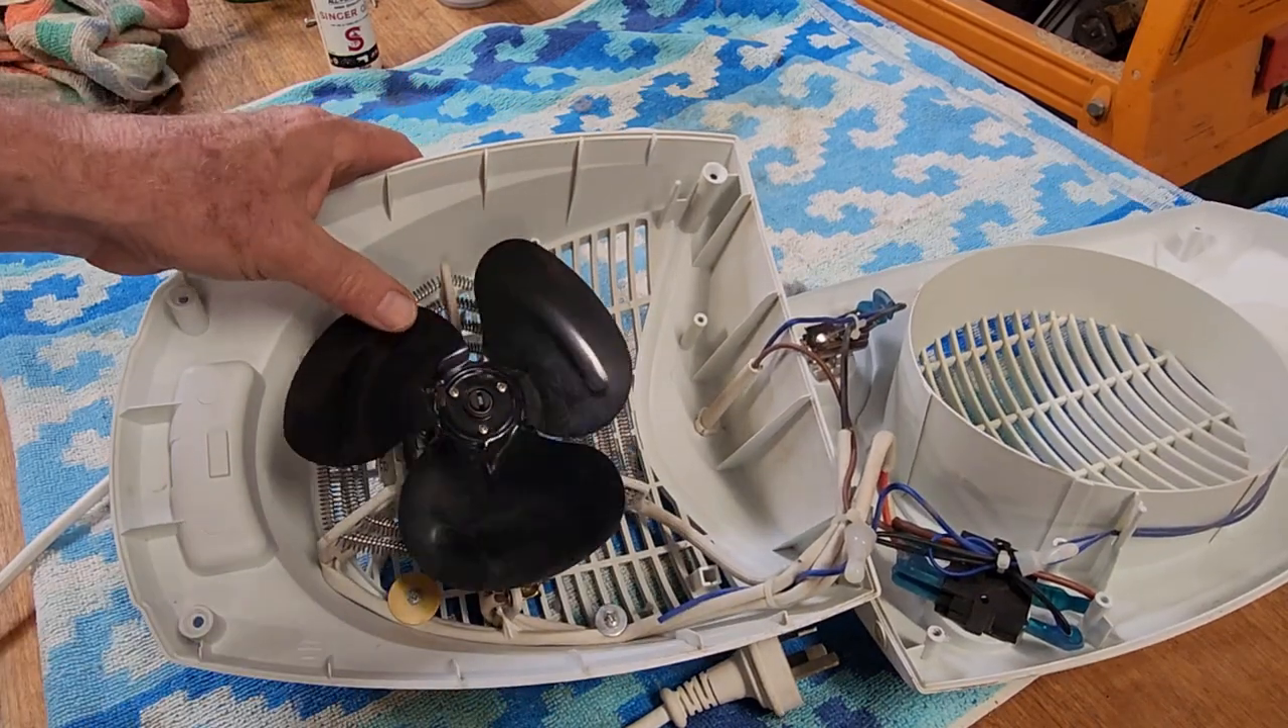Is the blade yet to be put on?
No.